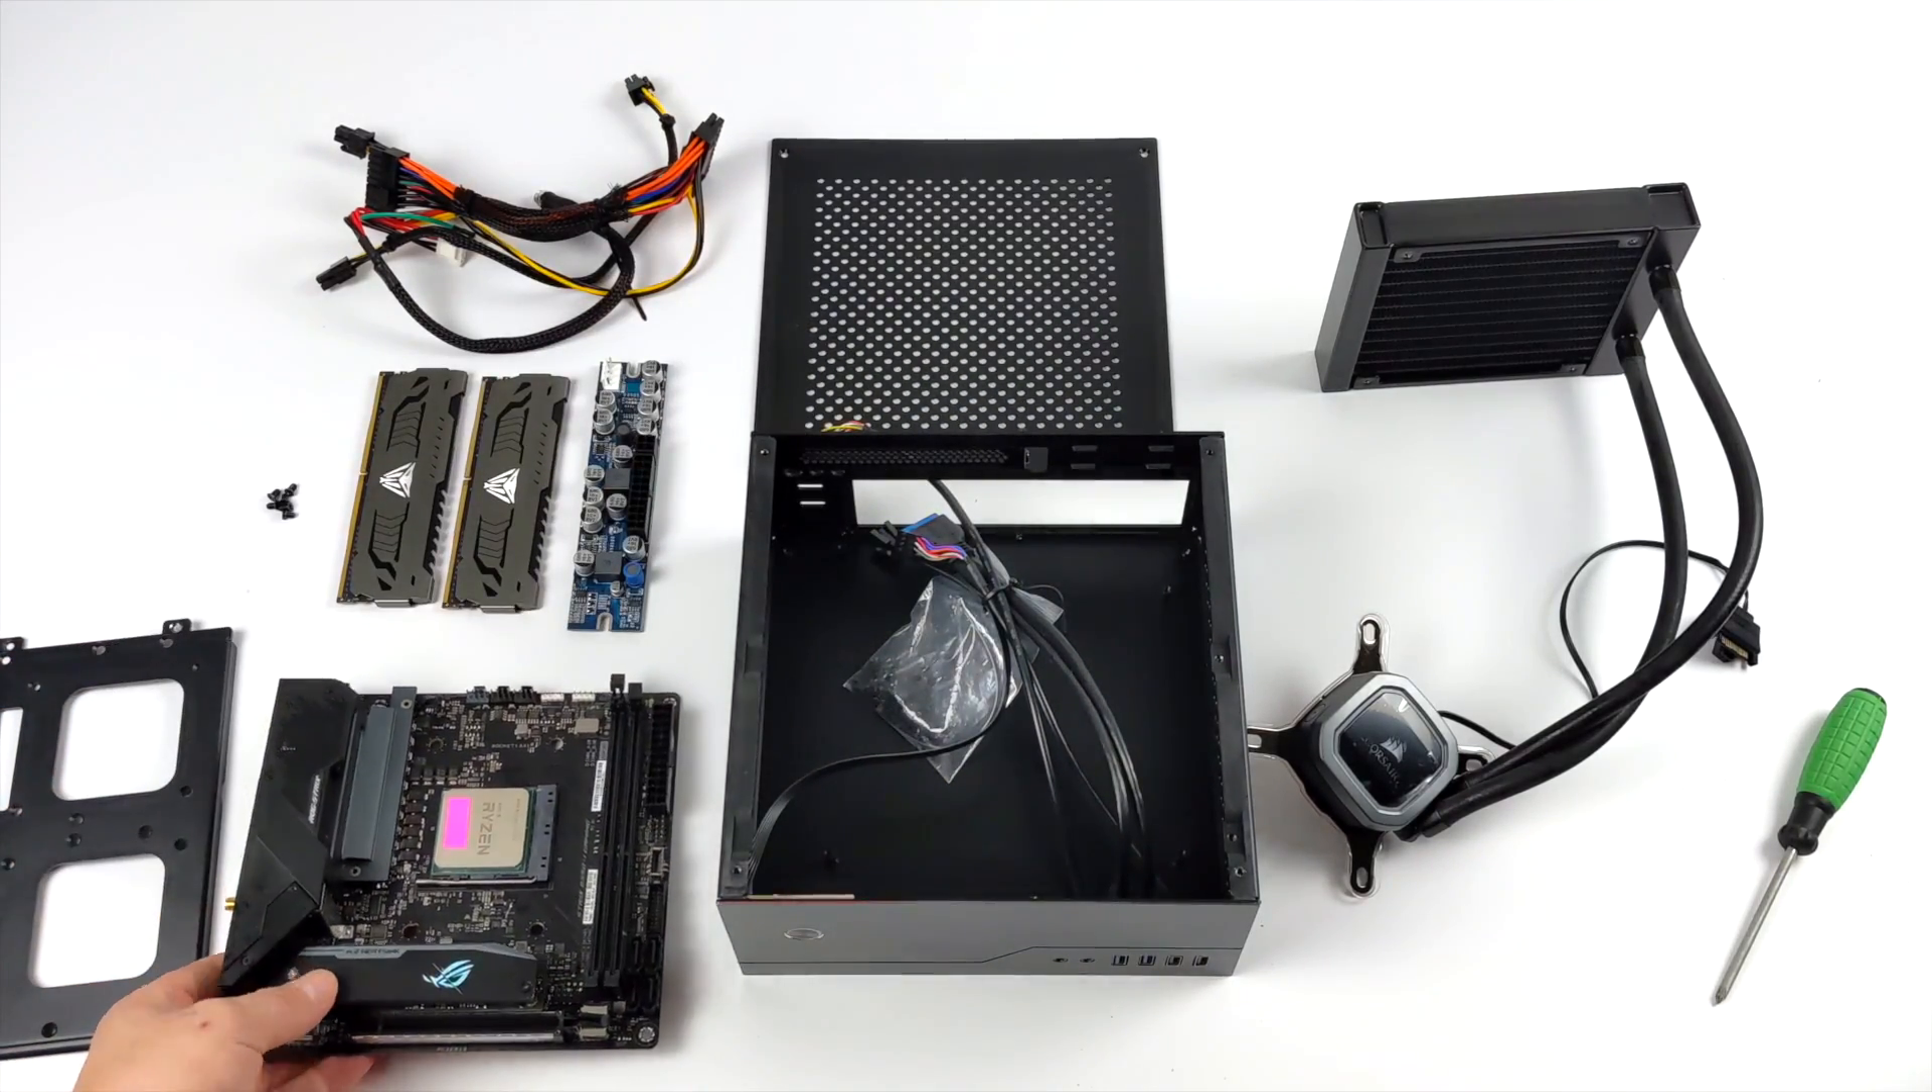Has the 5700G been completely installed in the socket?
Yes.